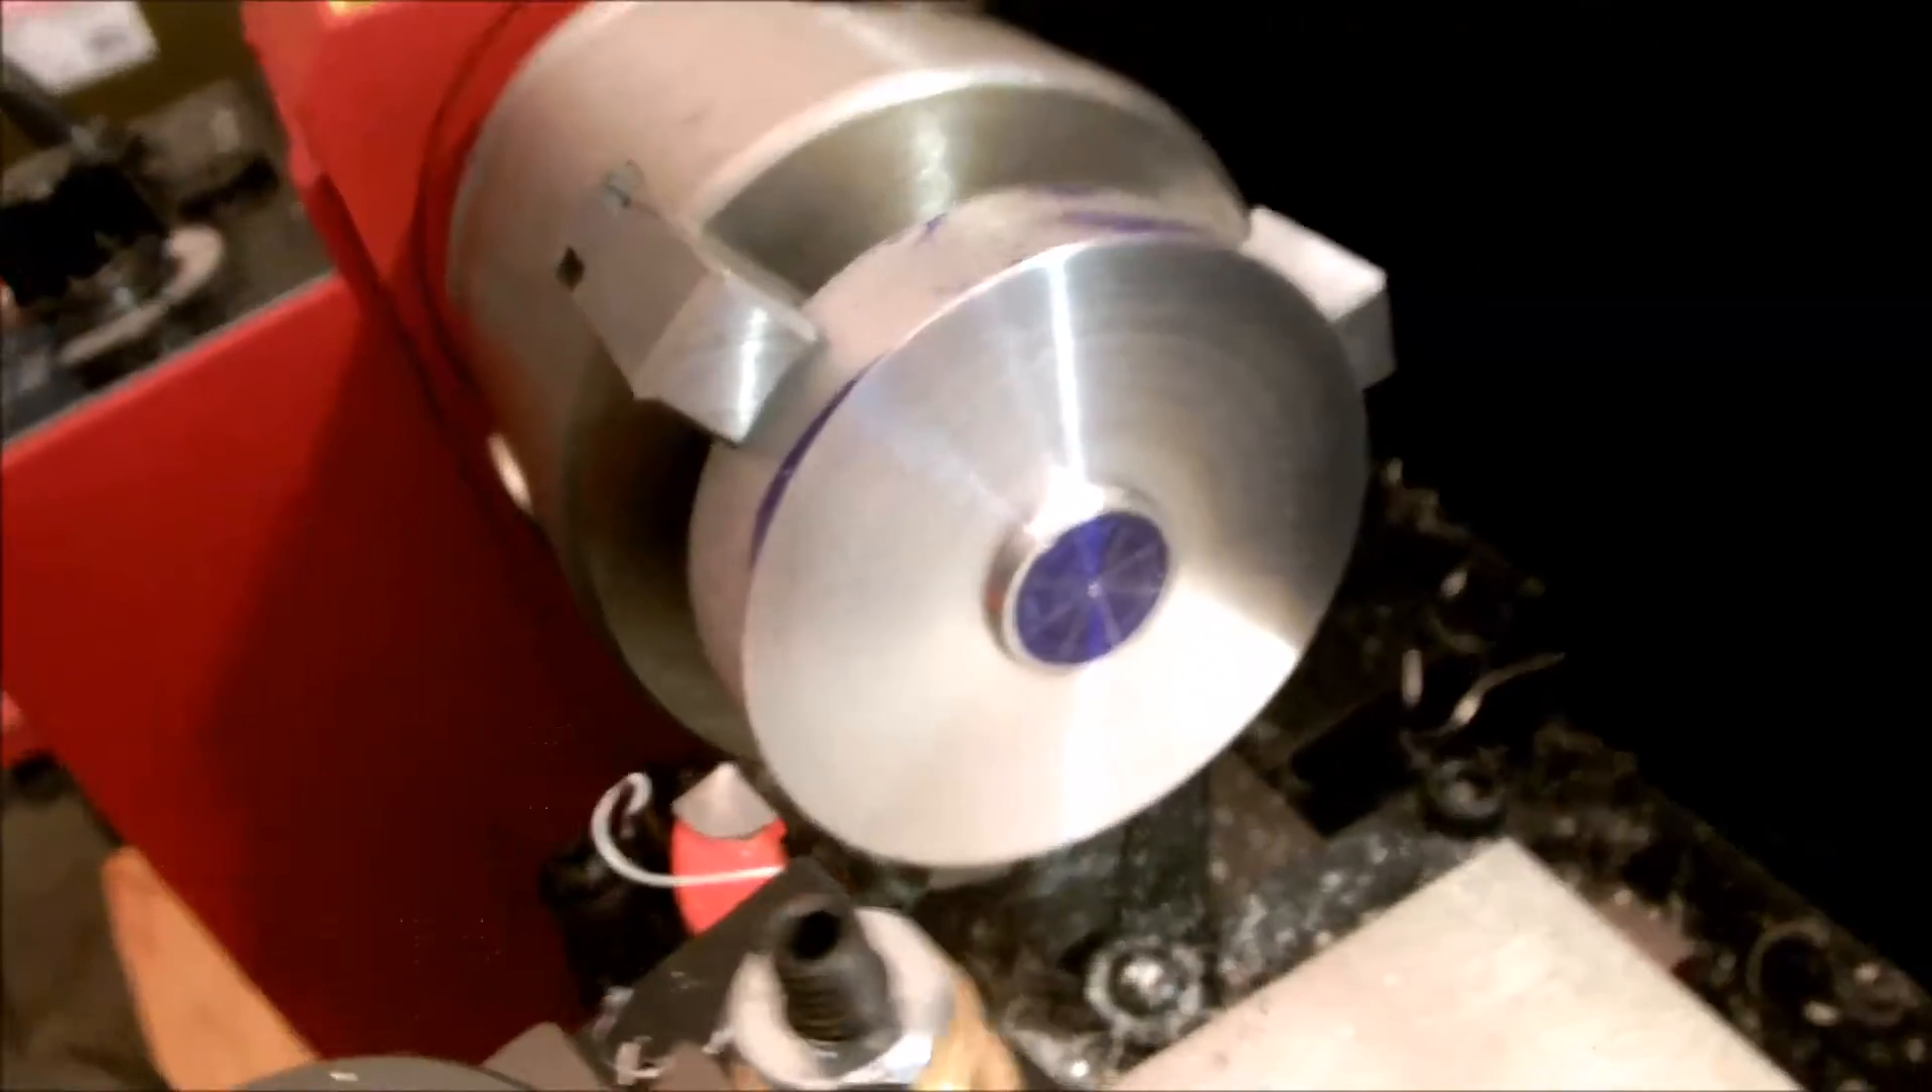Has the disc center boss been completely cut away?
No.